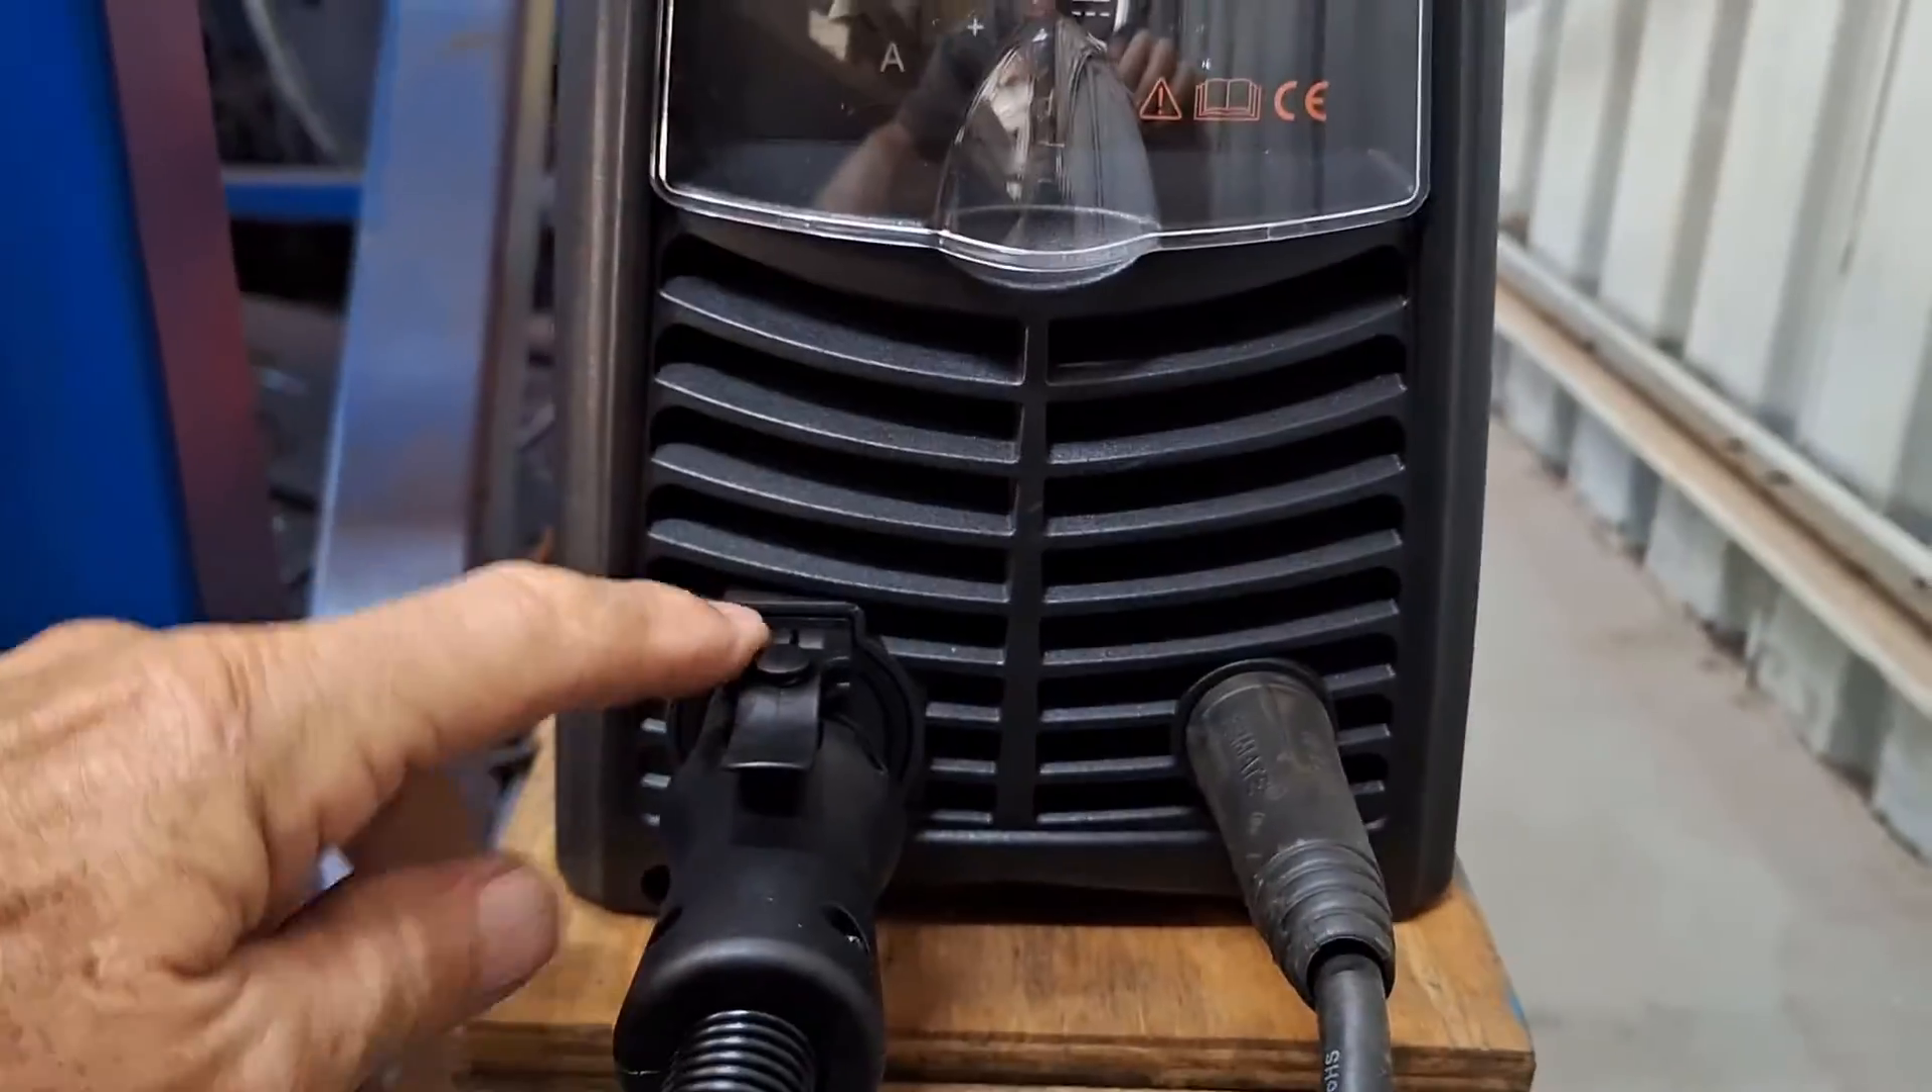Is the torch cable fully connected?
Yes.